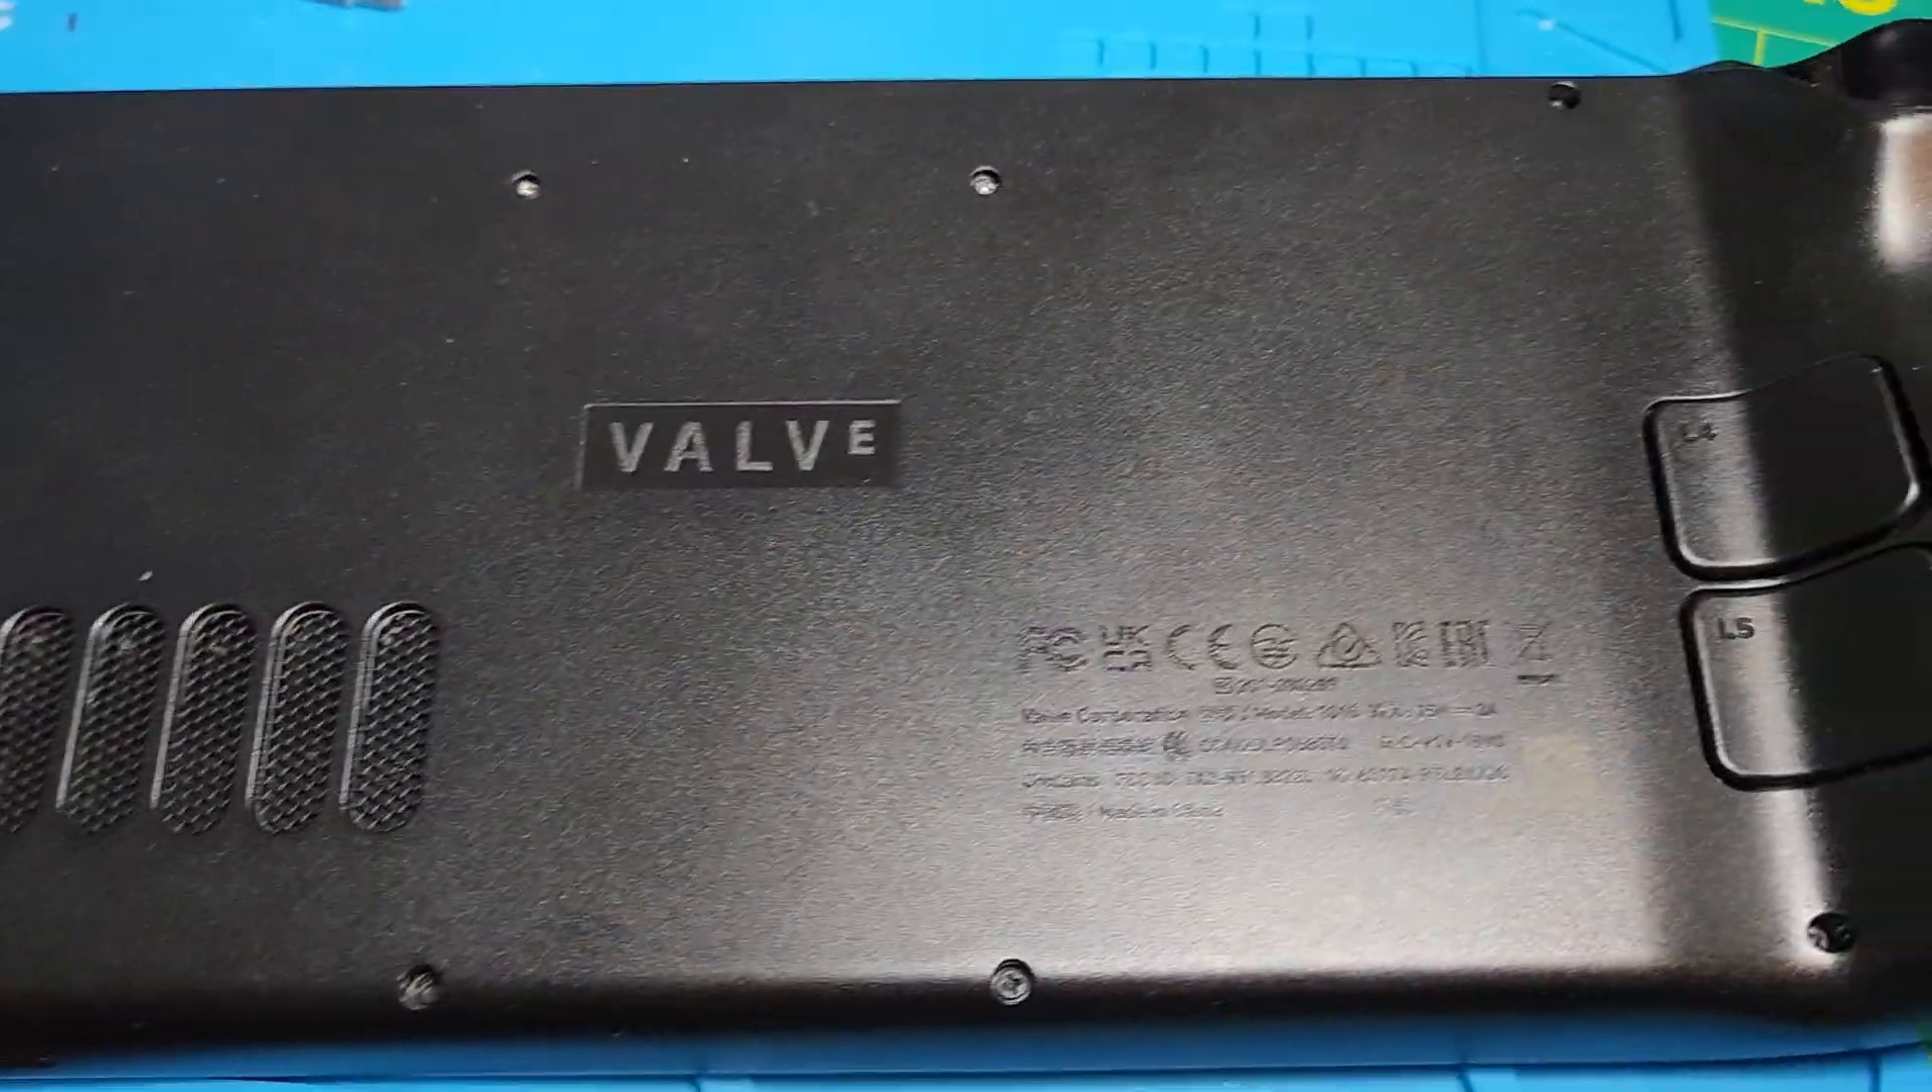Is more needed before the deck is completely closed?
No.